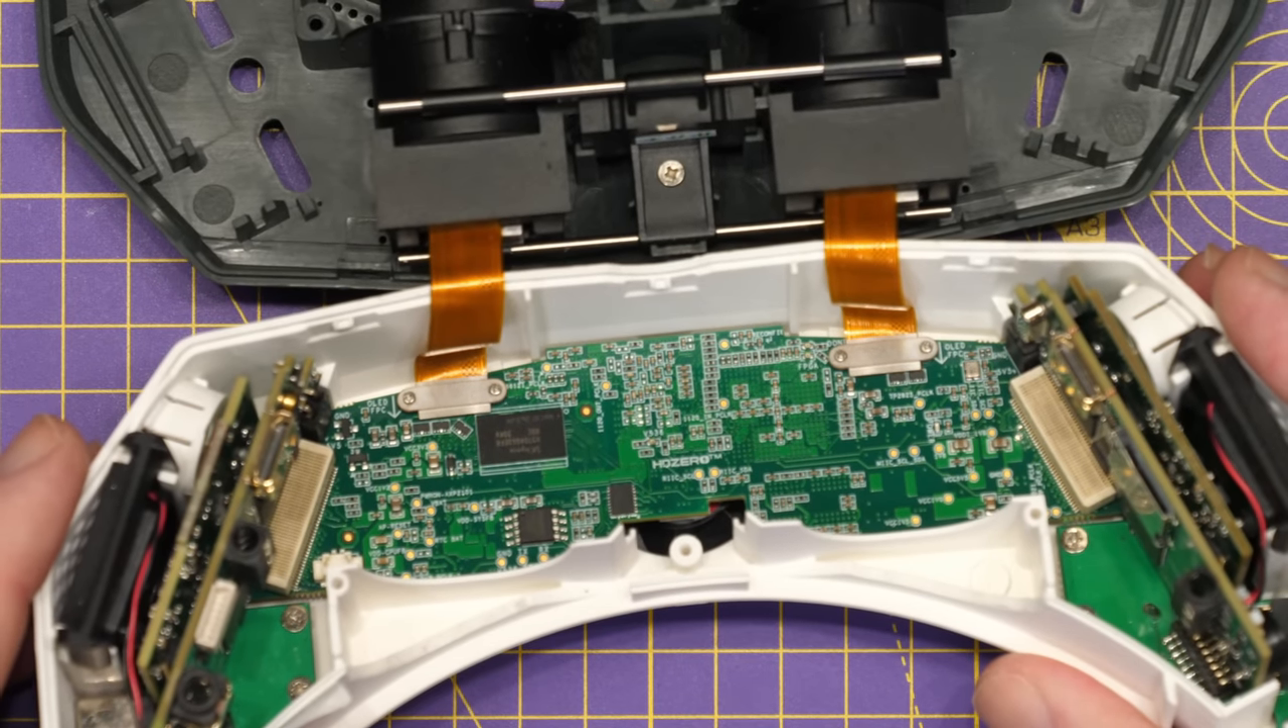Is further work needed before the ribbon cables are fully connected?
No.